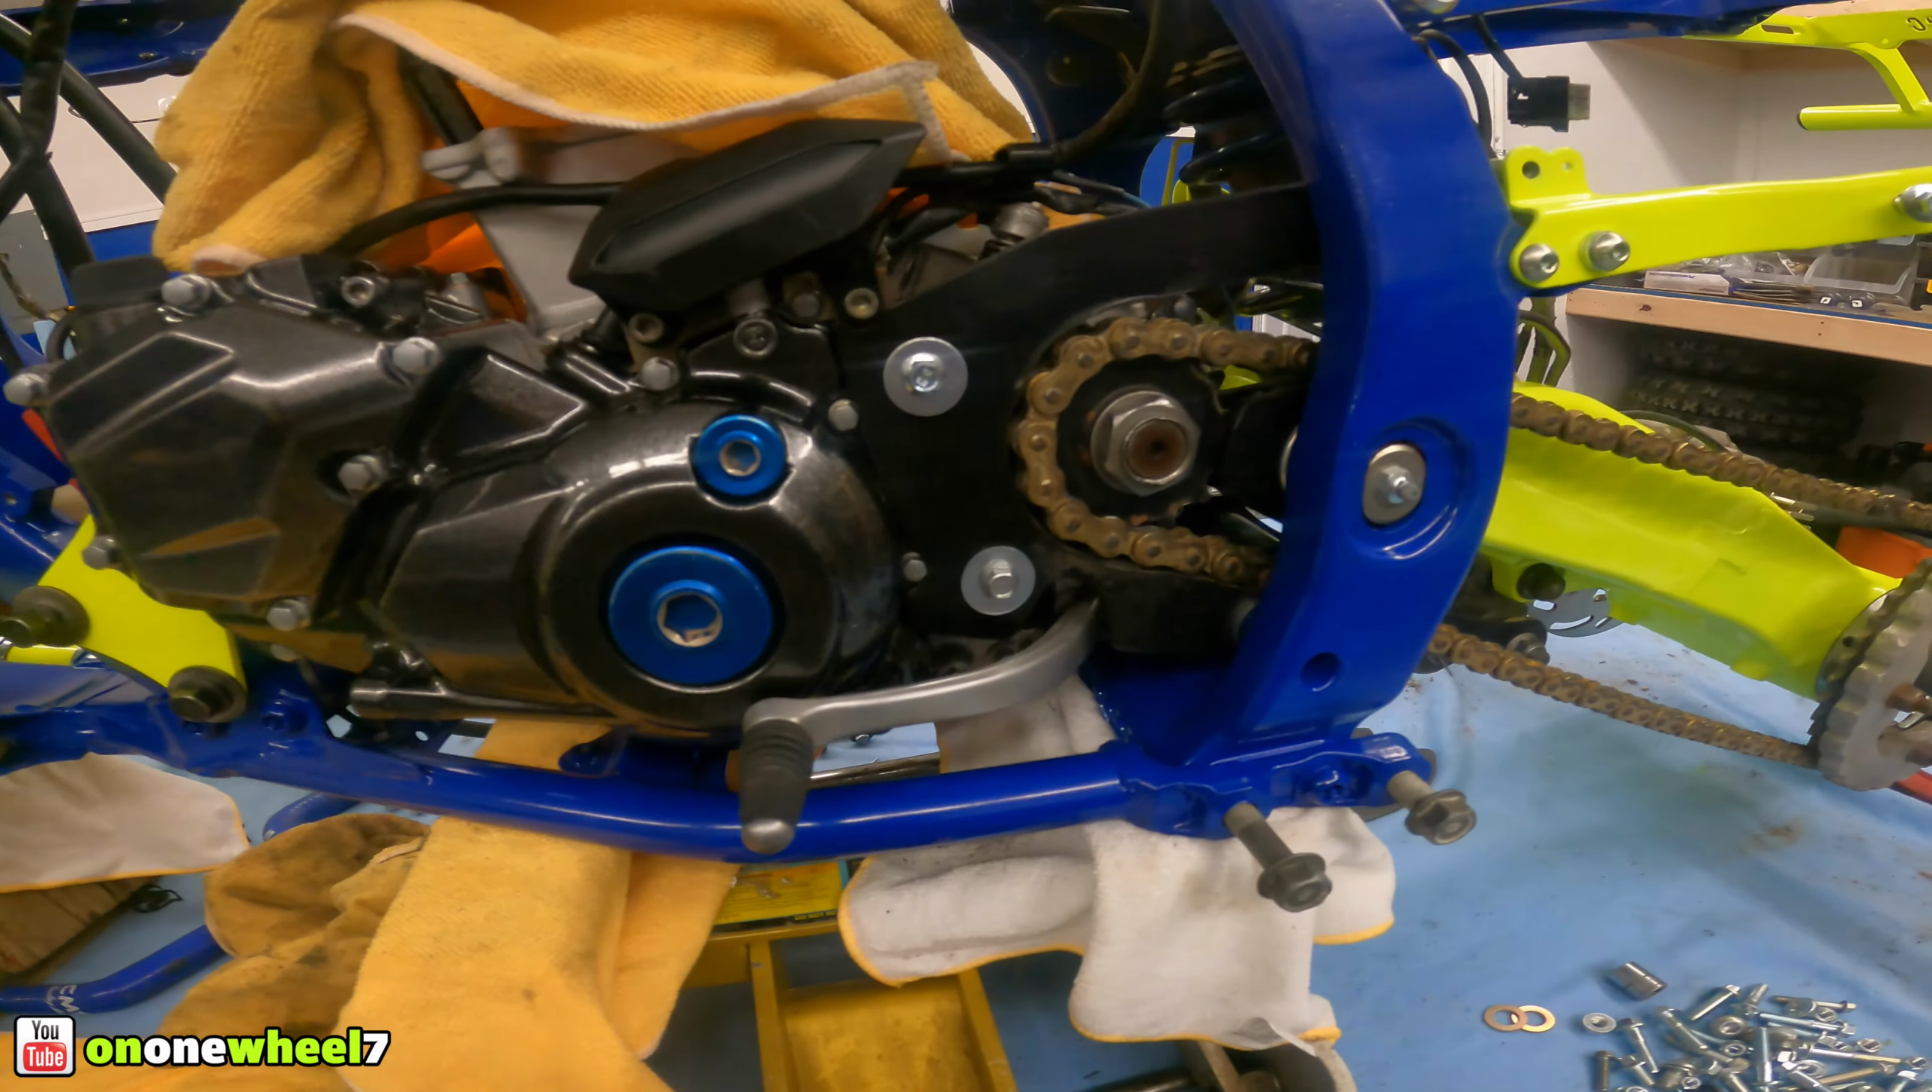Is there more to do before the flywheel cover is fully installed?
No.